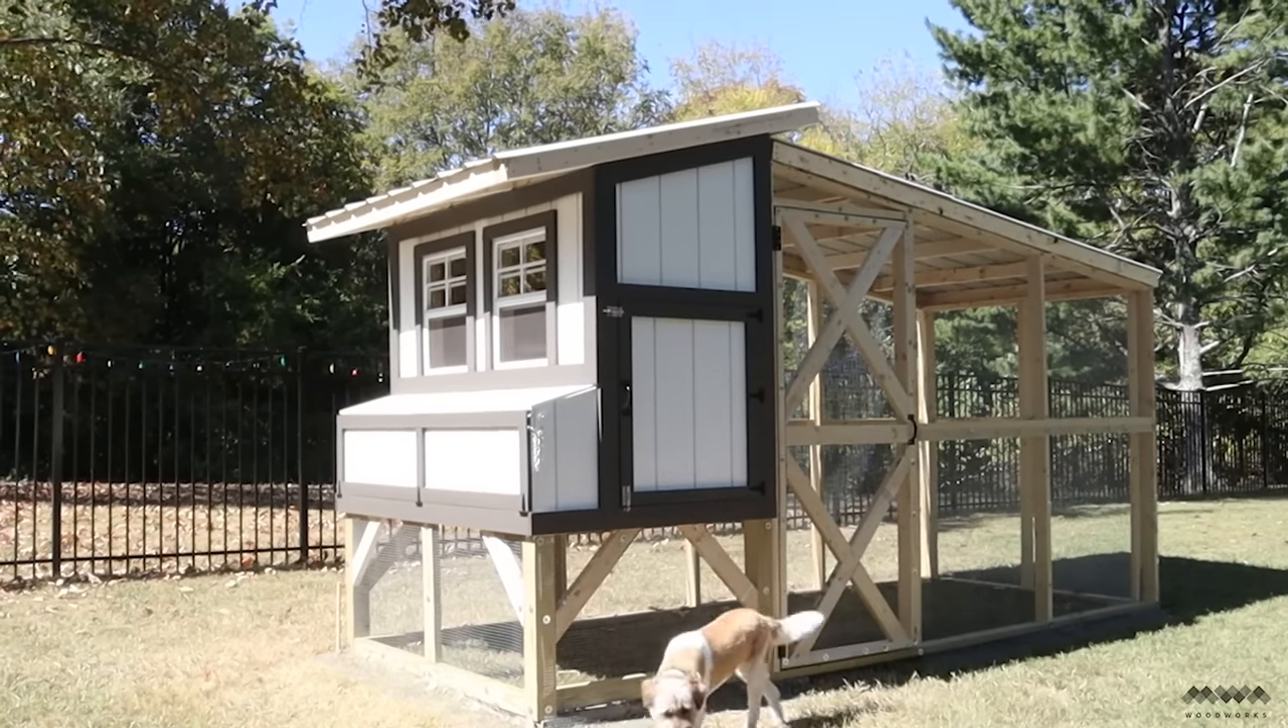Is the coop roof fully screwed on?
Yes.